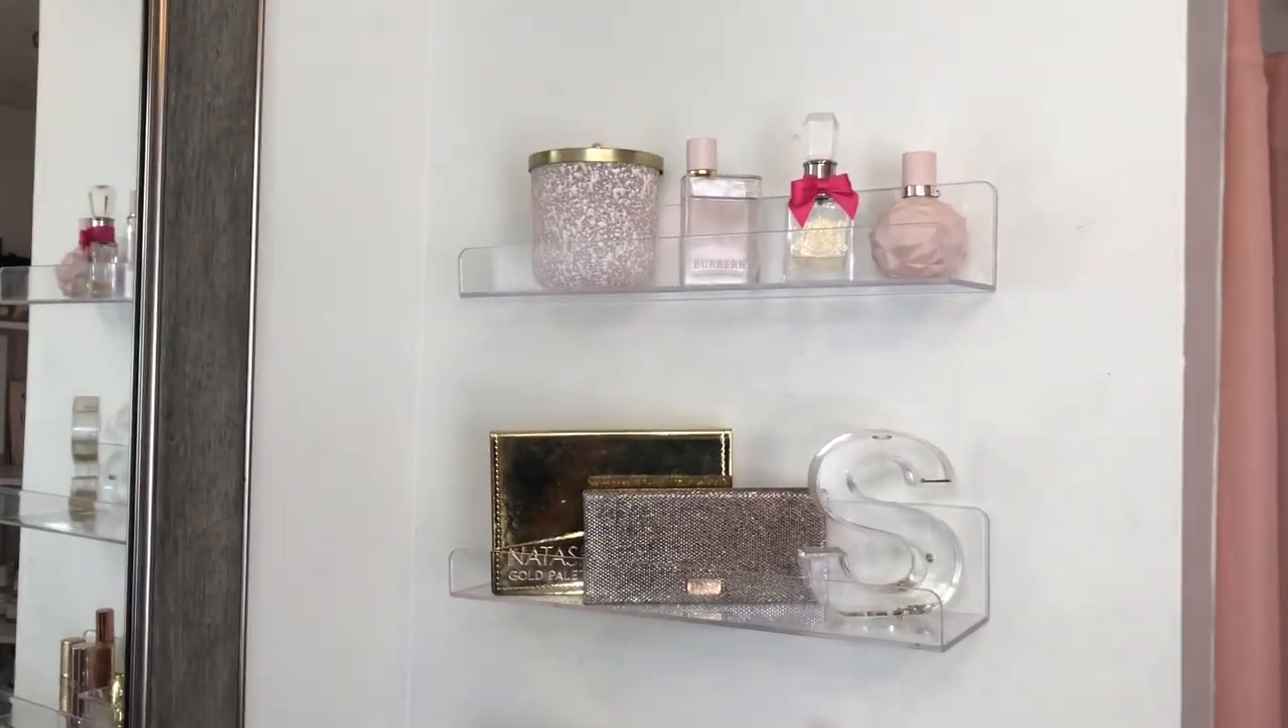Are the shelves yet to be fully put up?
No.